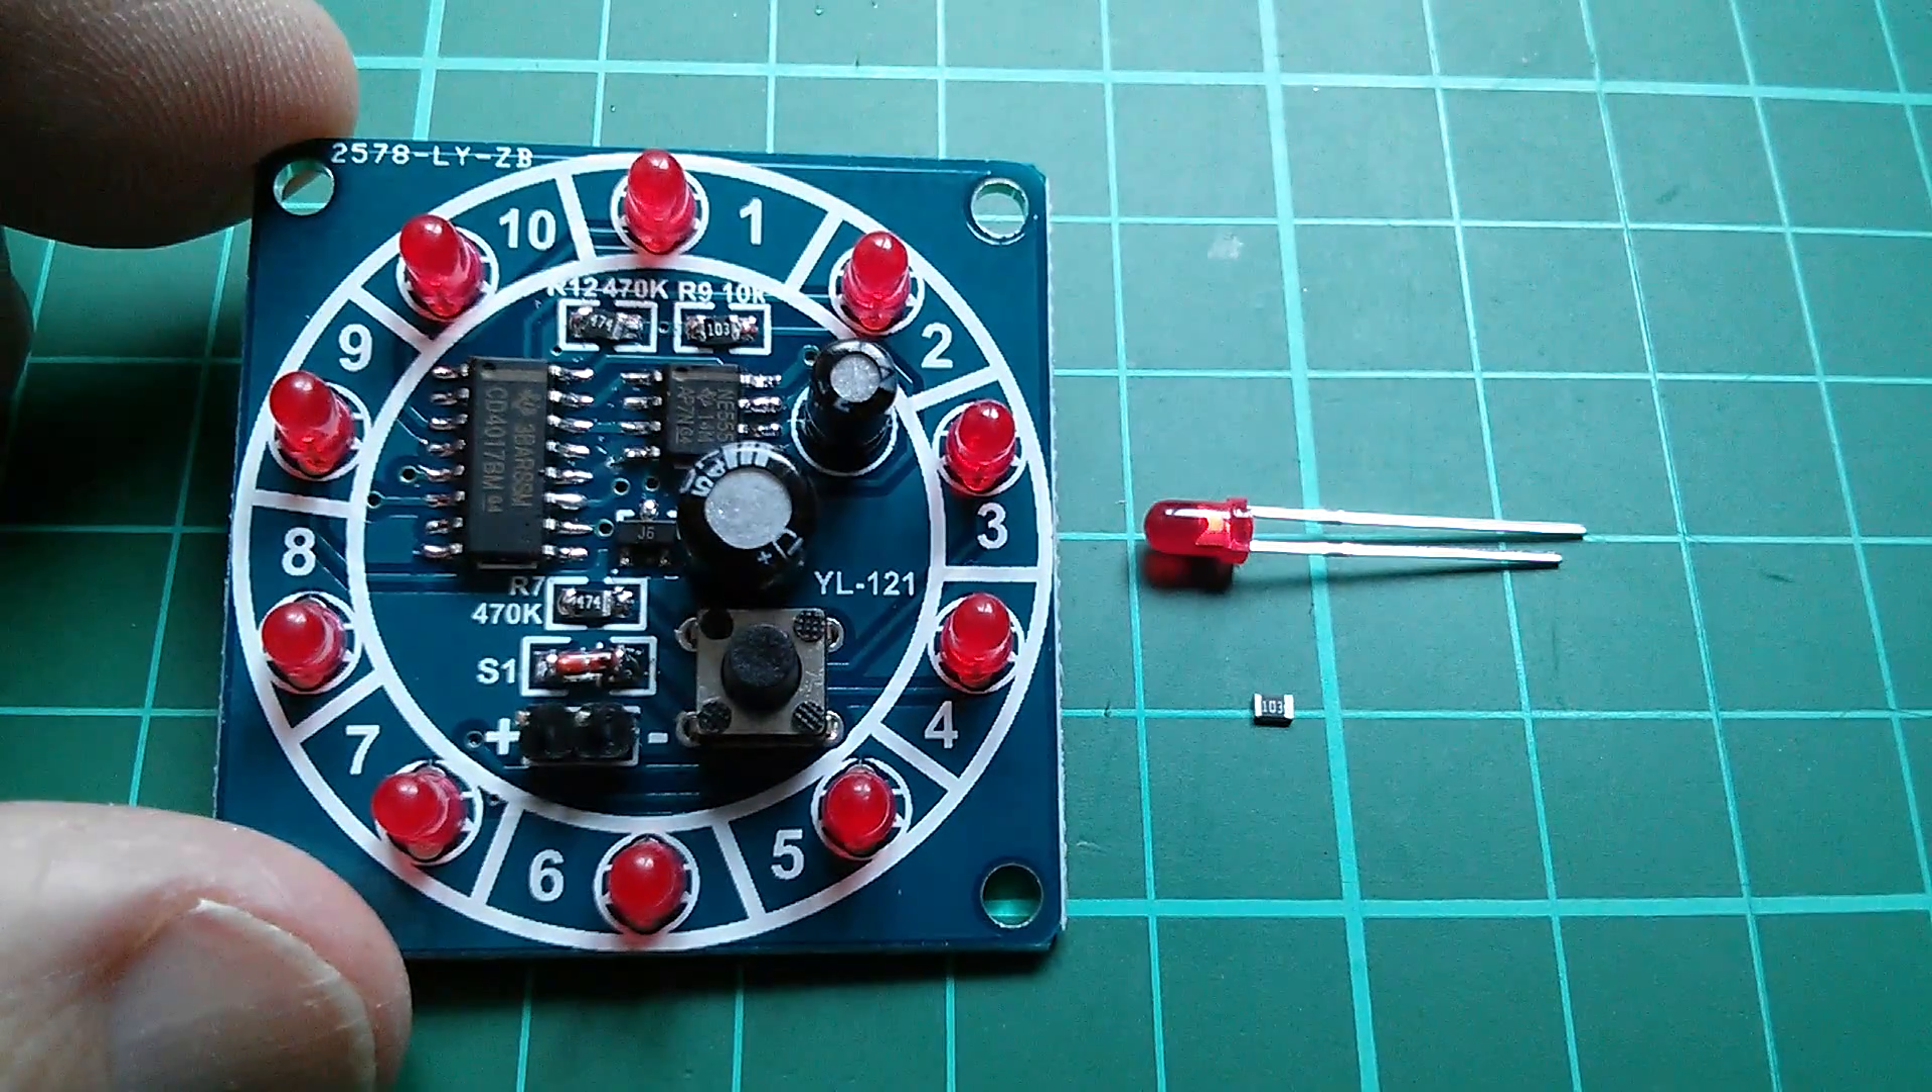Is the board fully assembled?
Yes.